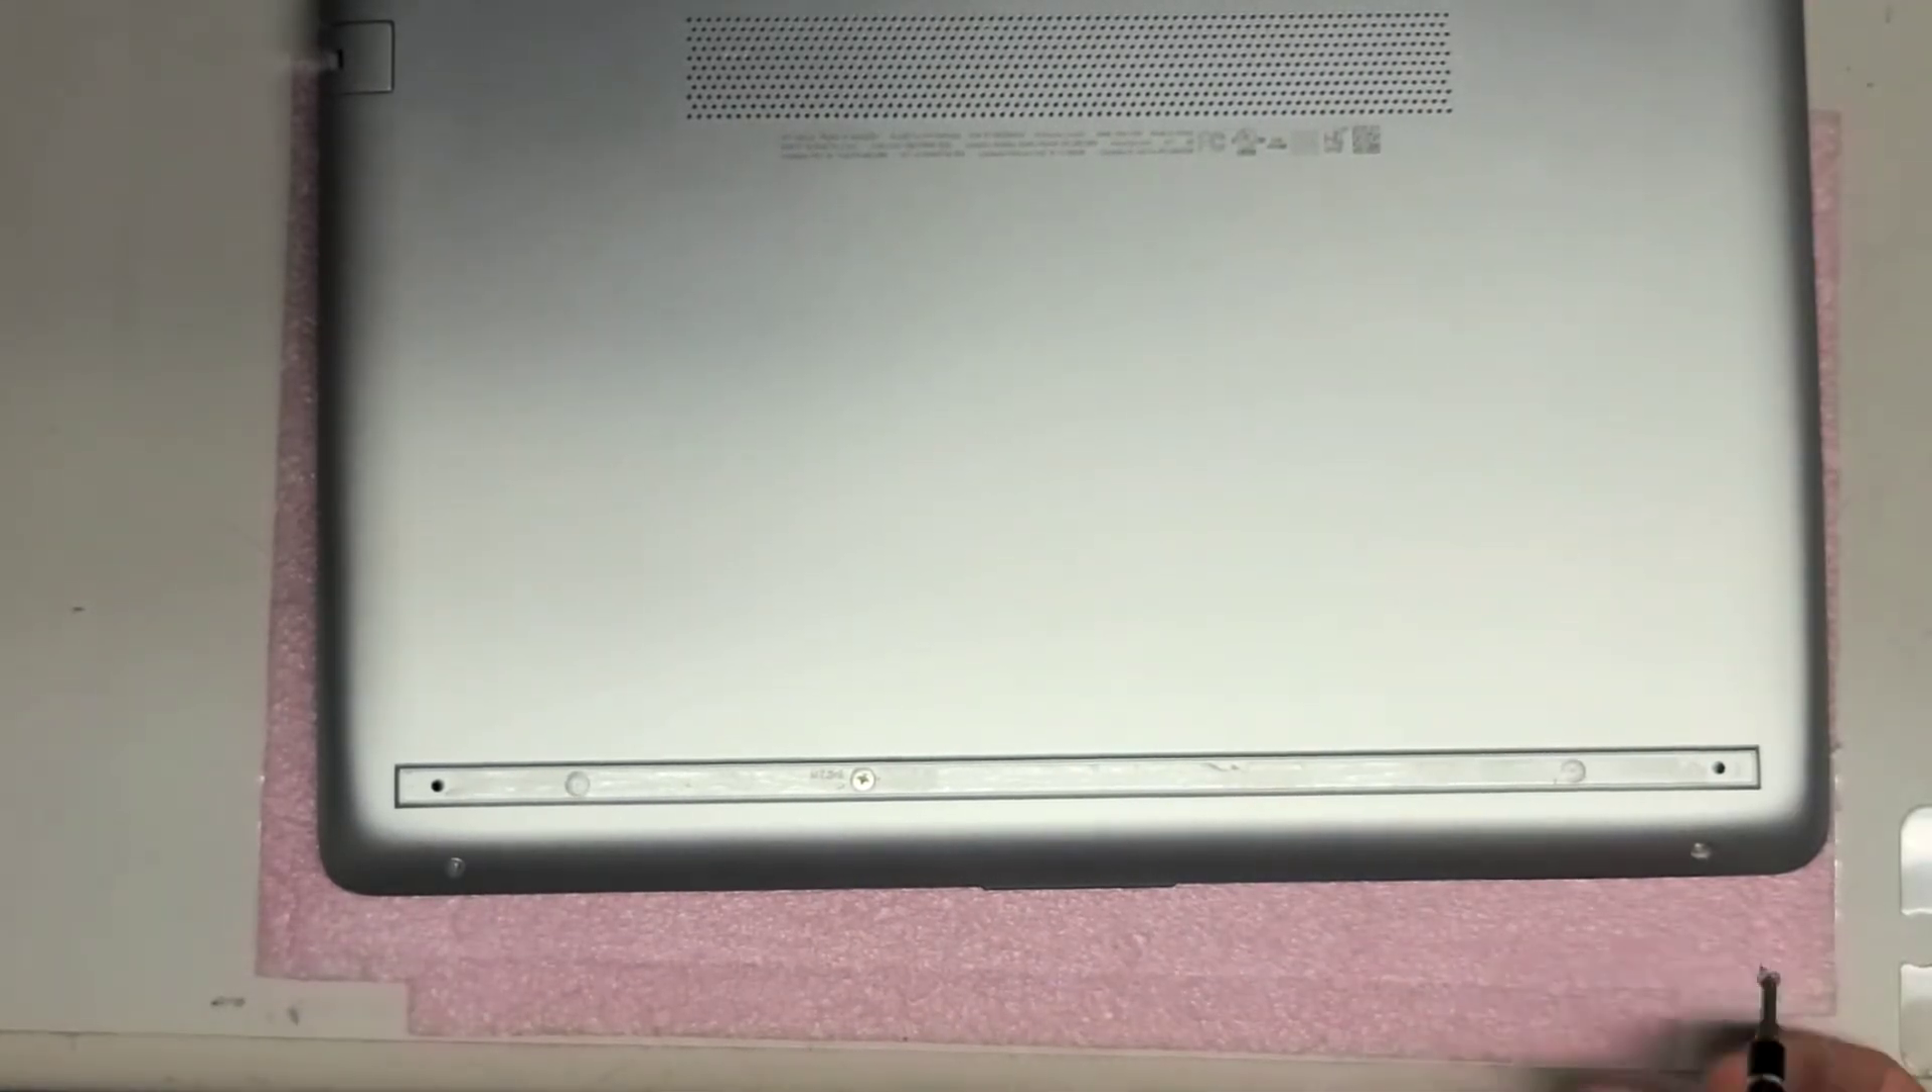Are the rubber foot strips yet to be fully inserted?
Yes.